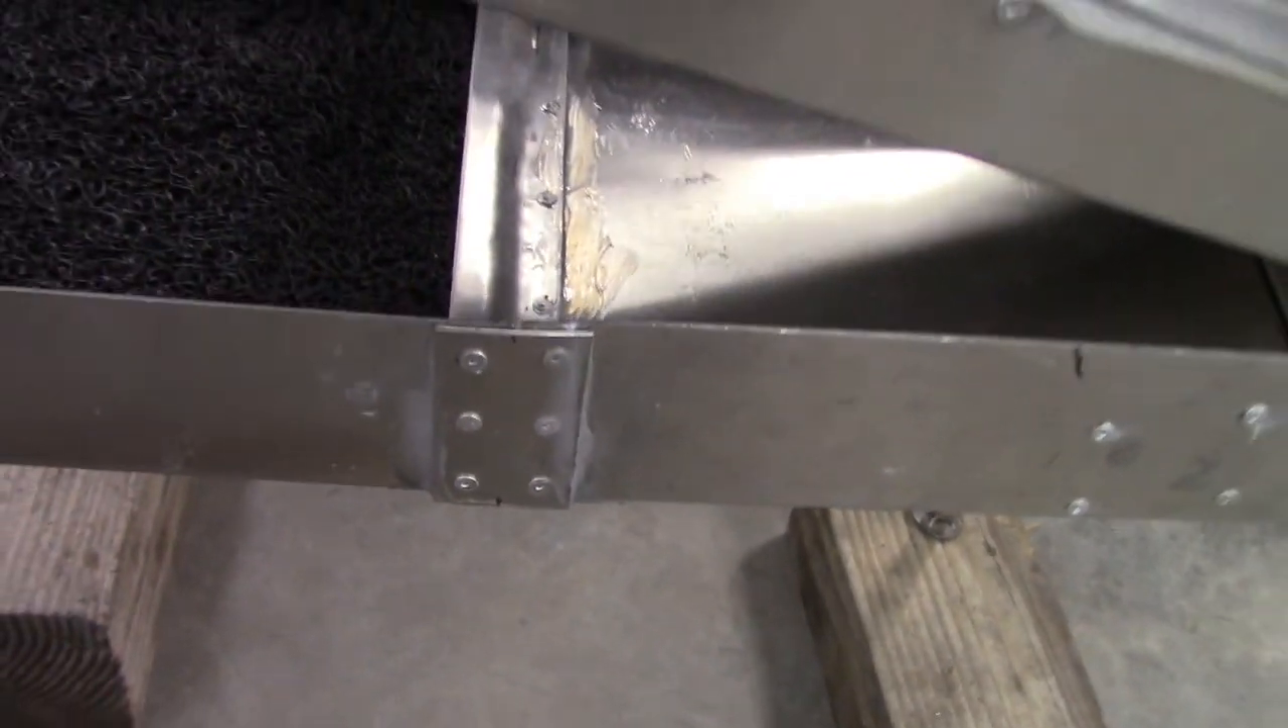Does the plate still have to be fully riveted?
No.